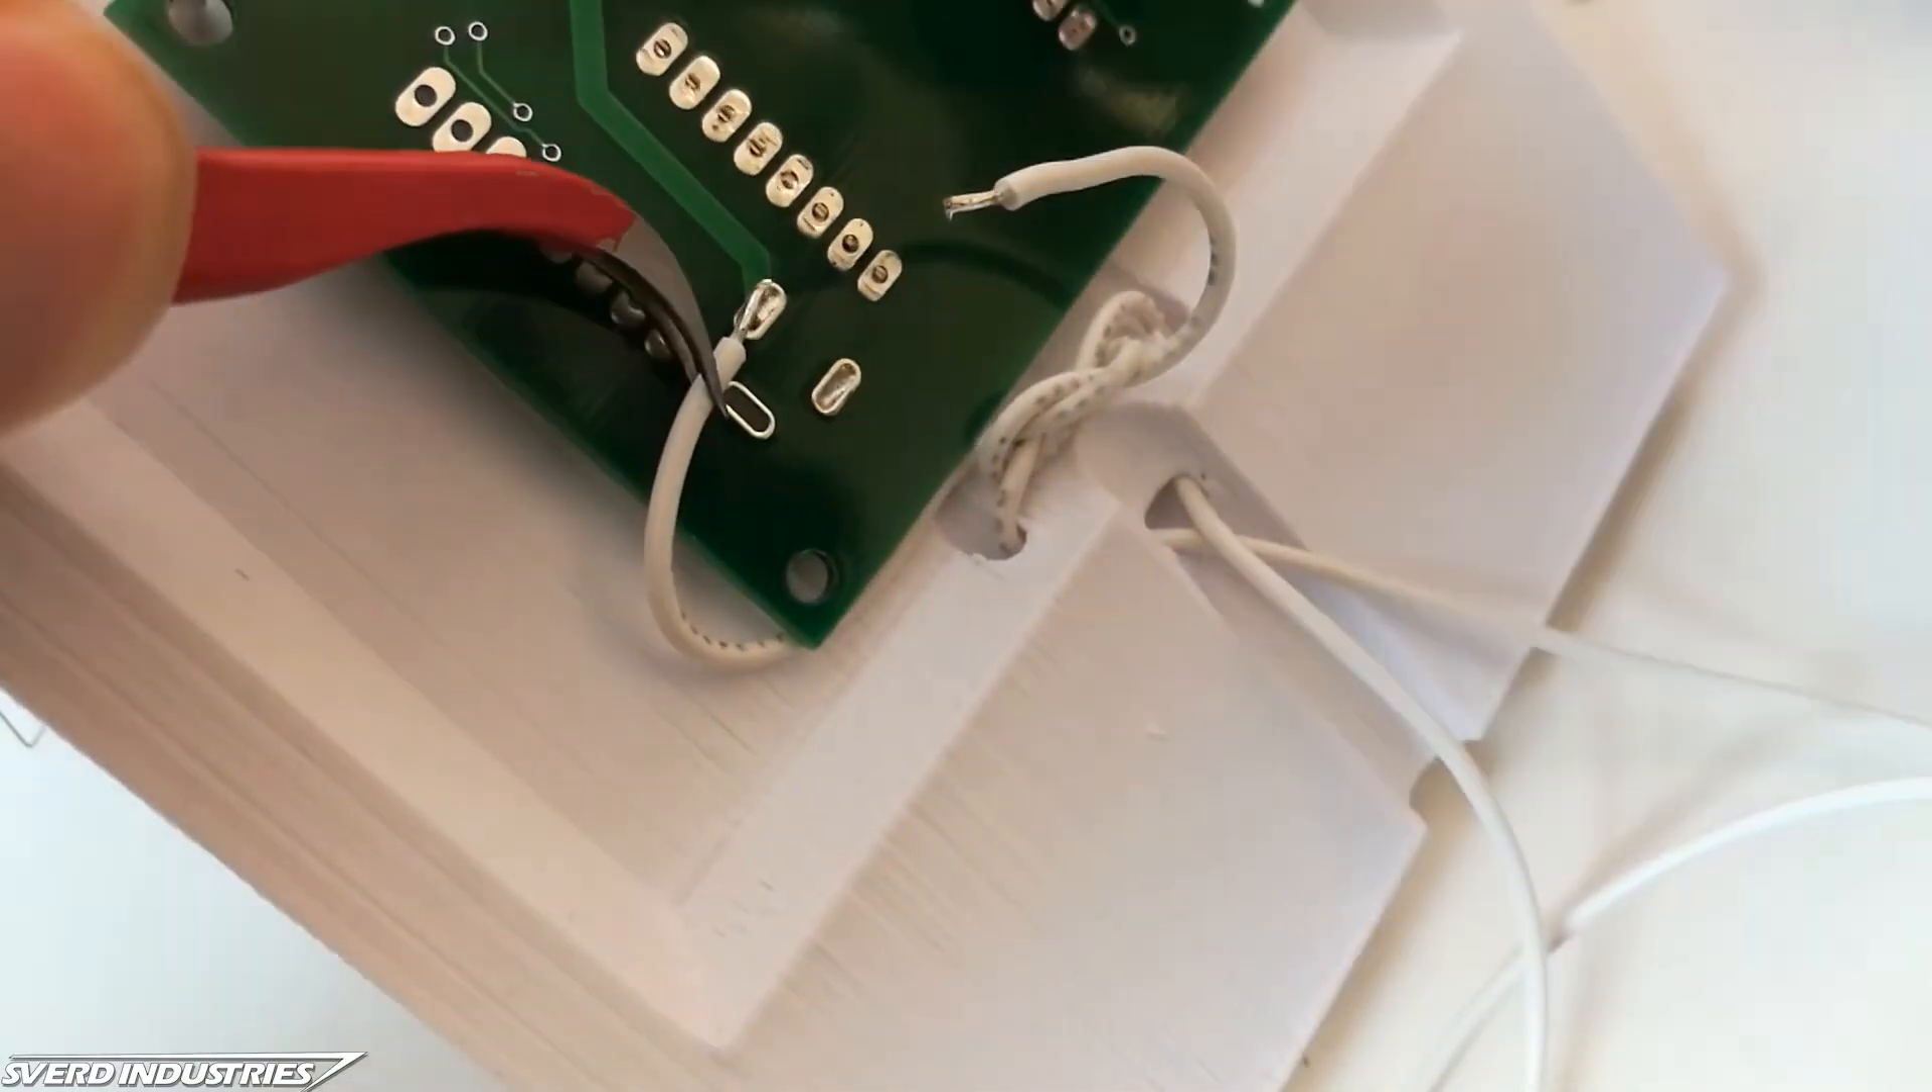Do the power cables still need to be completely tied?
No.